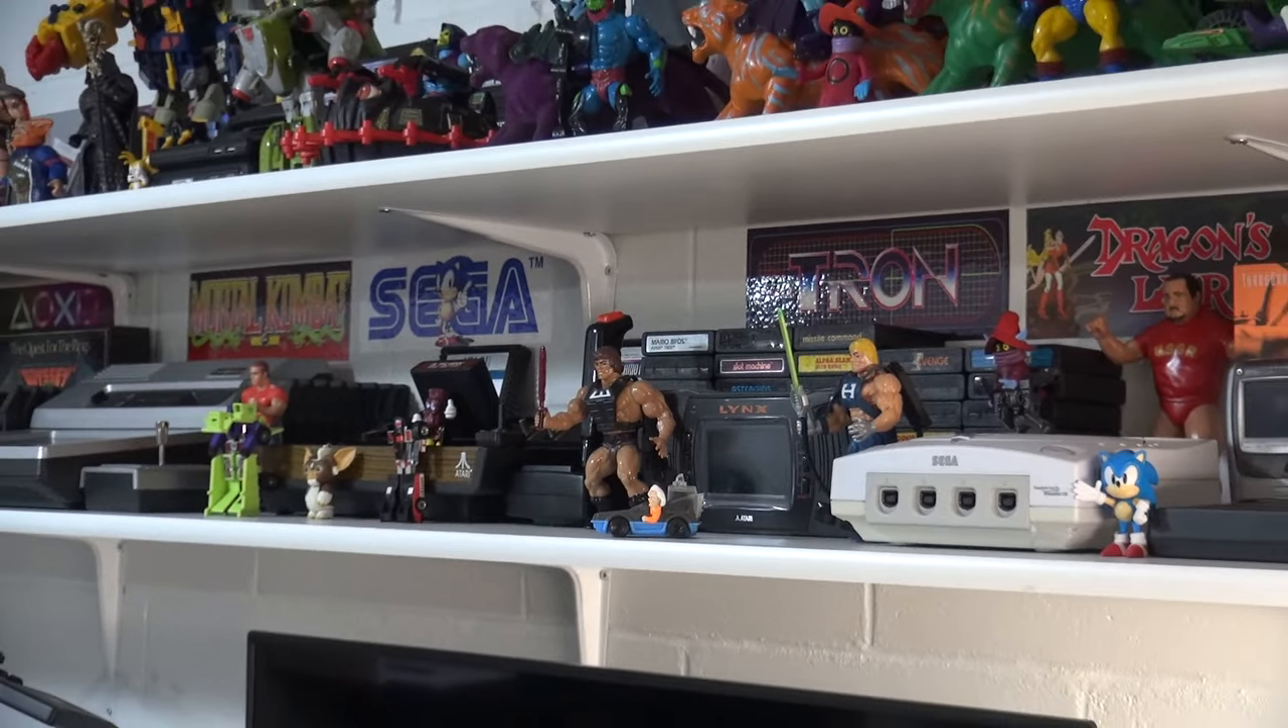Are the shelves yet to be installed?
No.